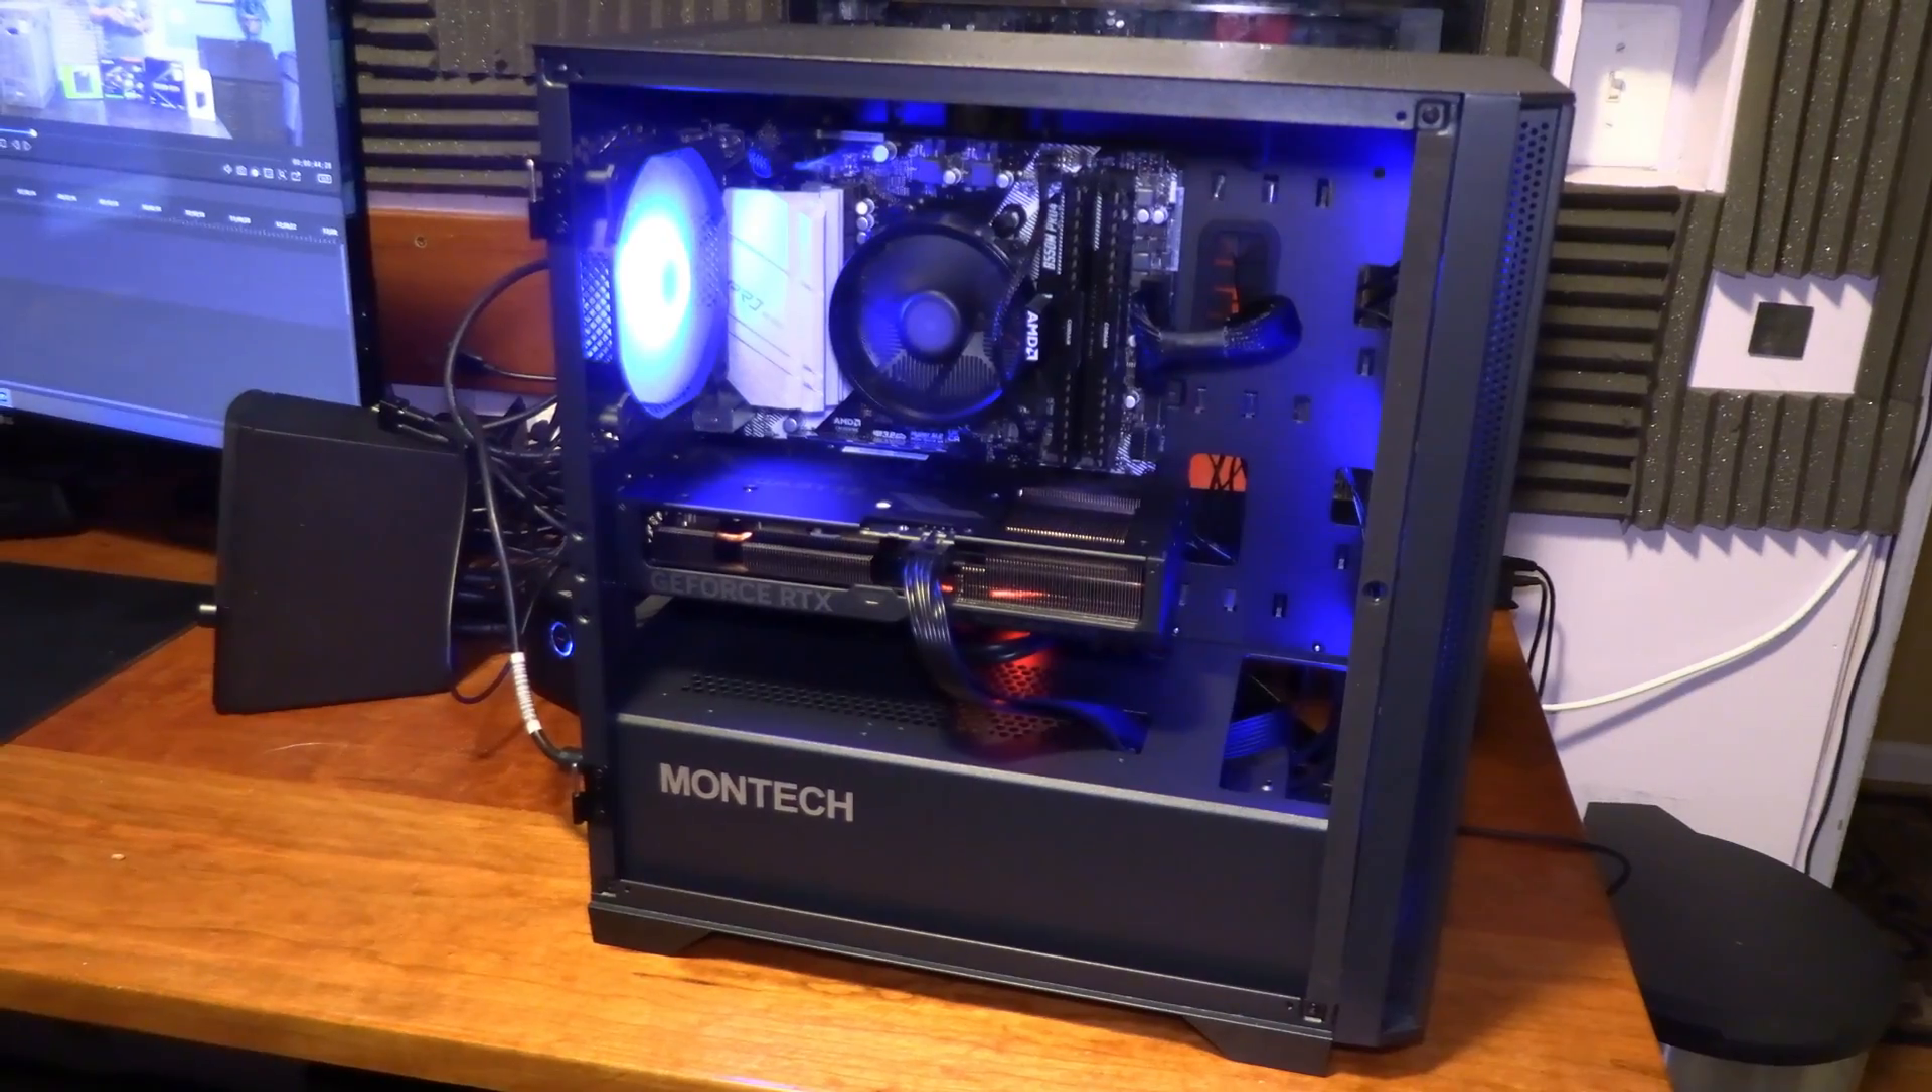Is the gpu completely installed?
Yes.